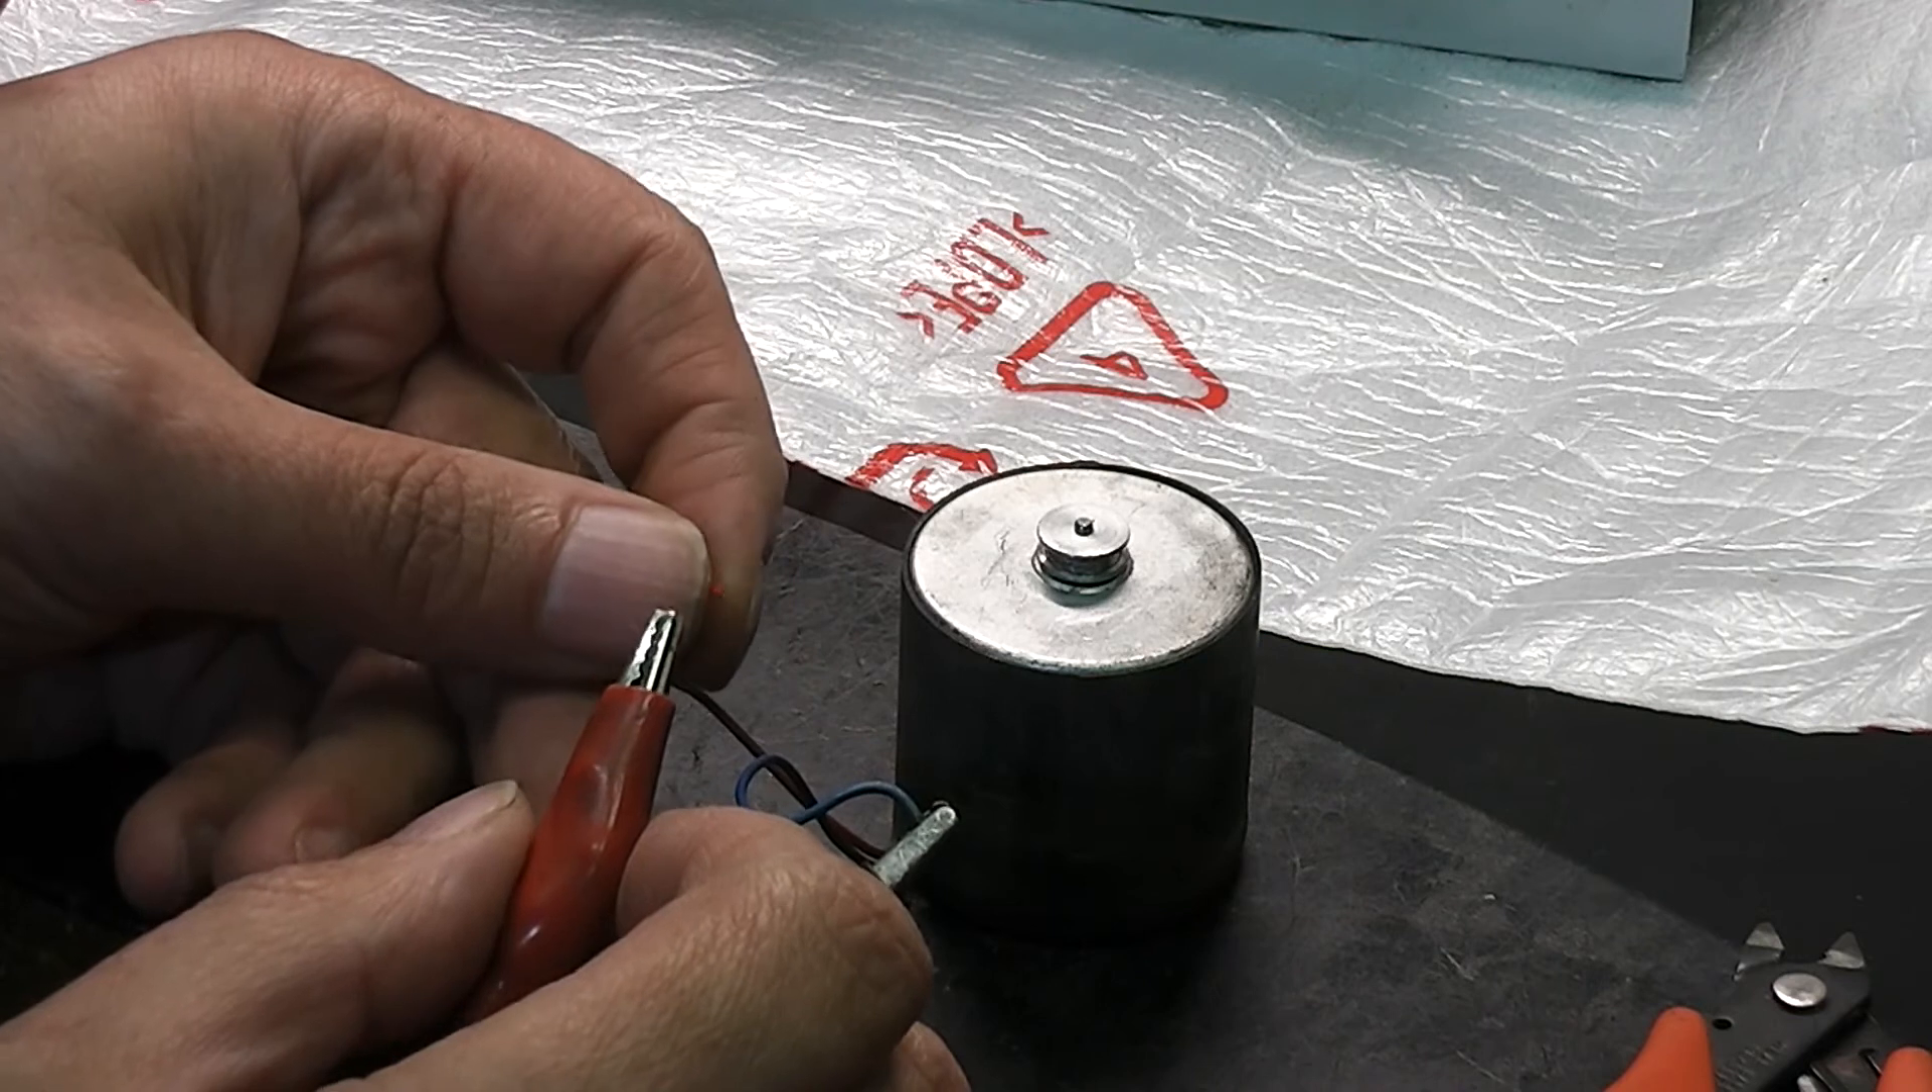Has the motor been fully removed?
Yes.